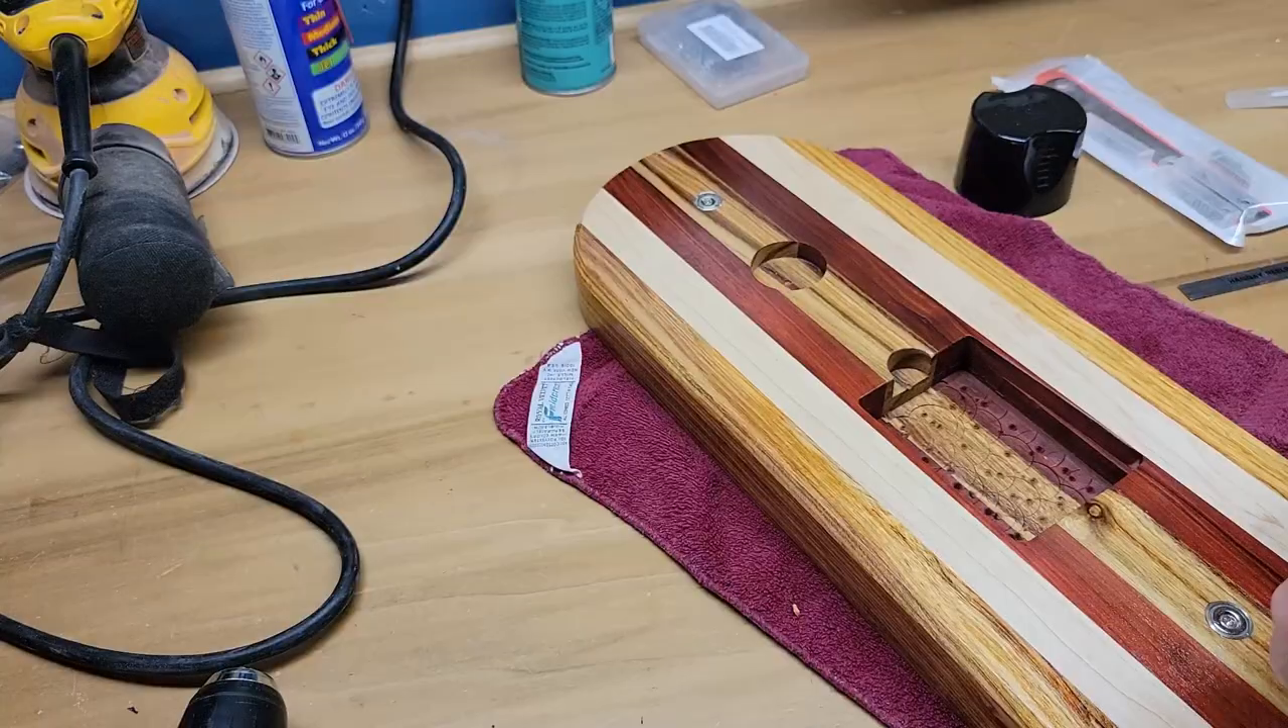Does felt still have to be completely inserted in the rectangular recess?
Yes.